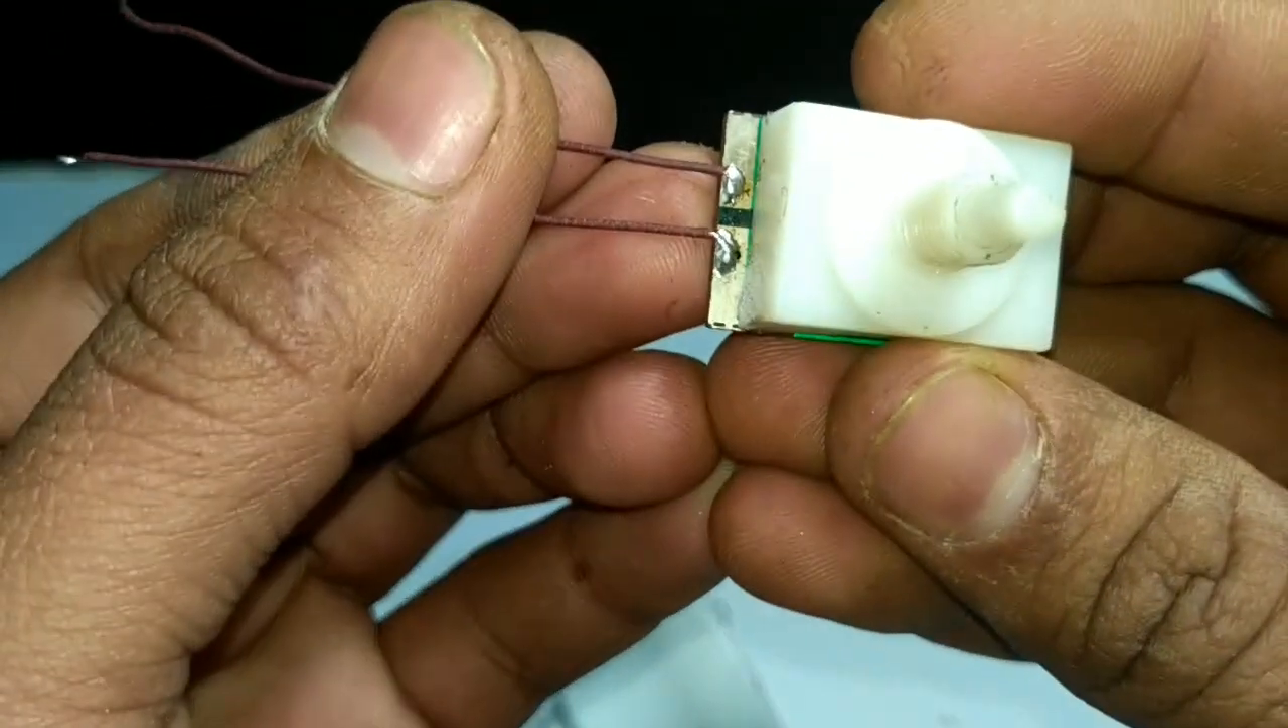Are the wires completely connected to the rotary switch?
Yes.